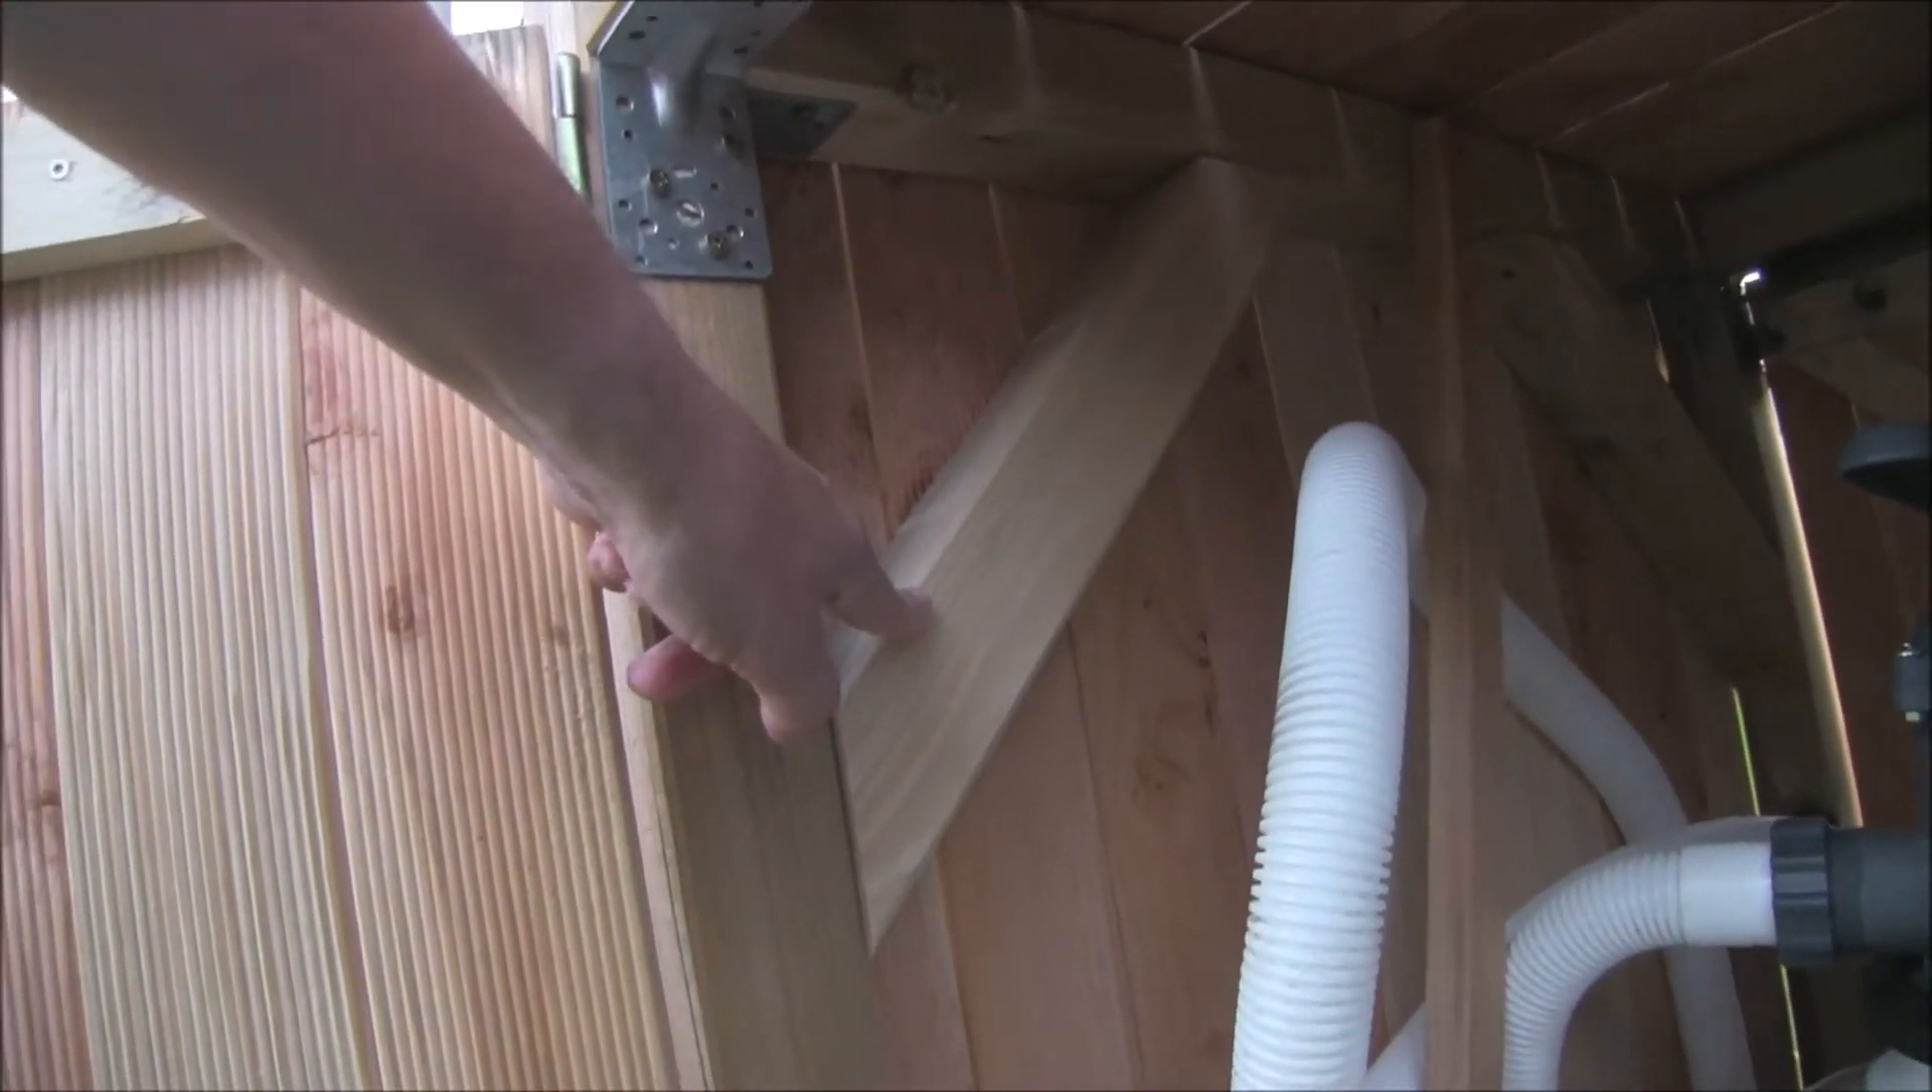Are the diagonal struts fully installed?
Yes.